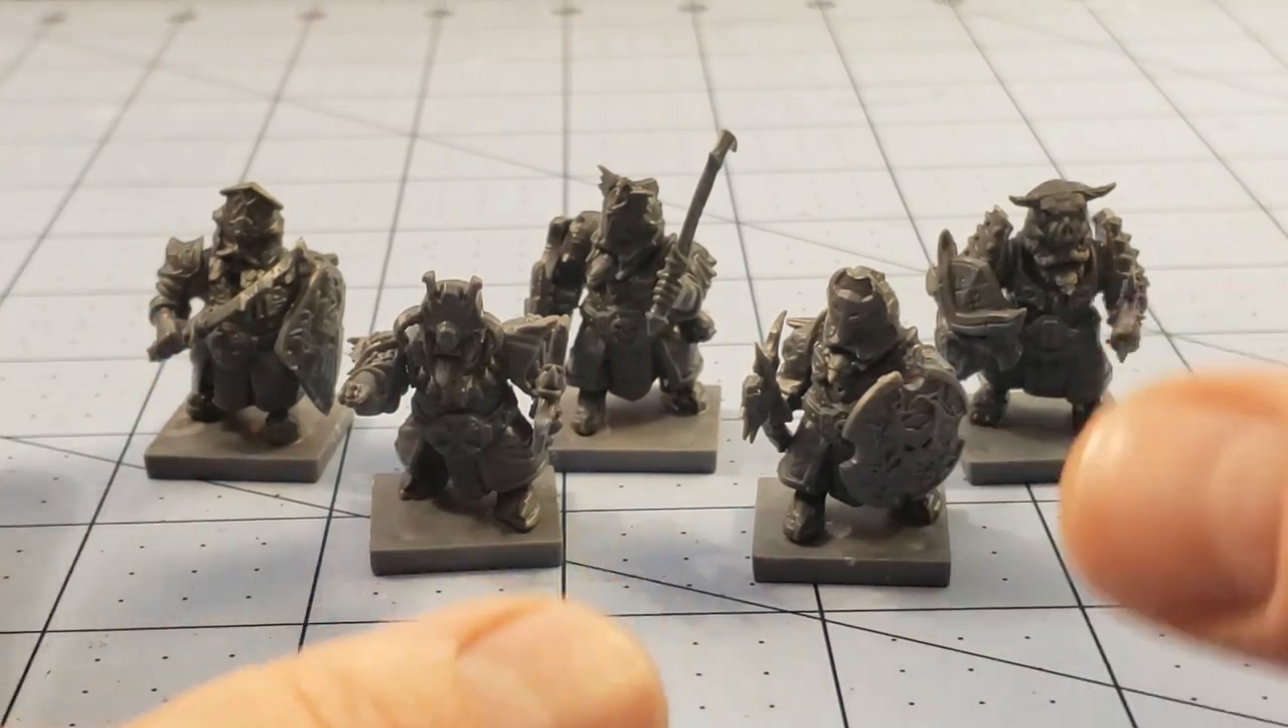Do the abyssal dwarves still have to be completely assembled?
No.